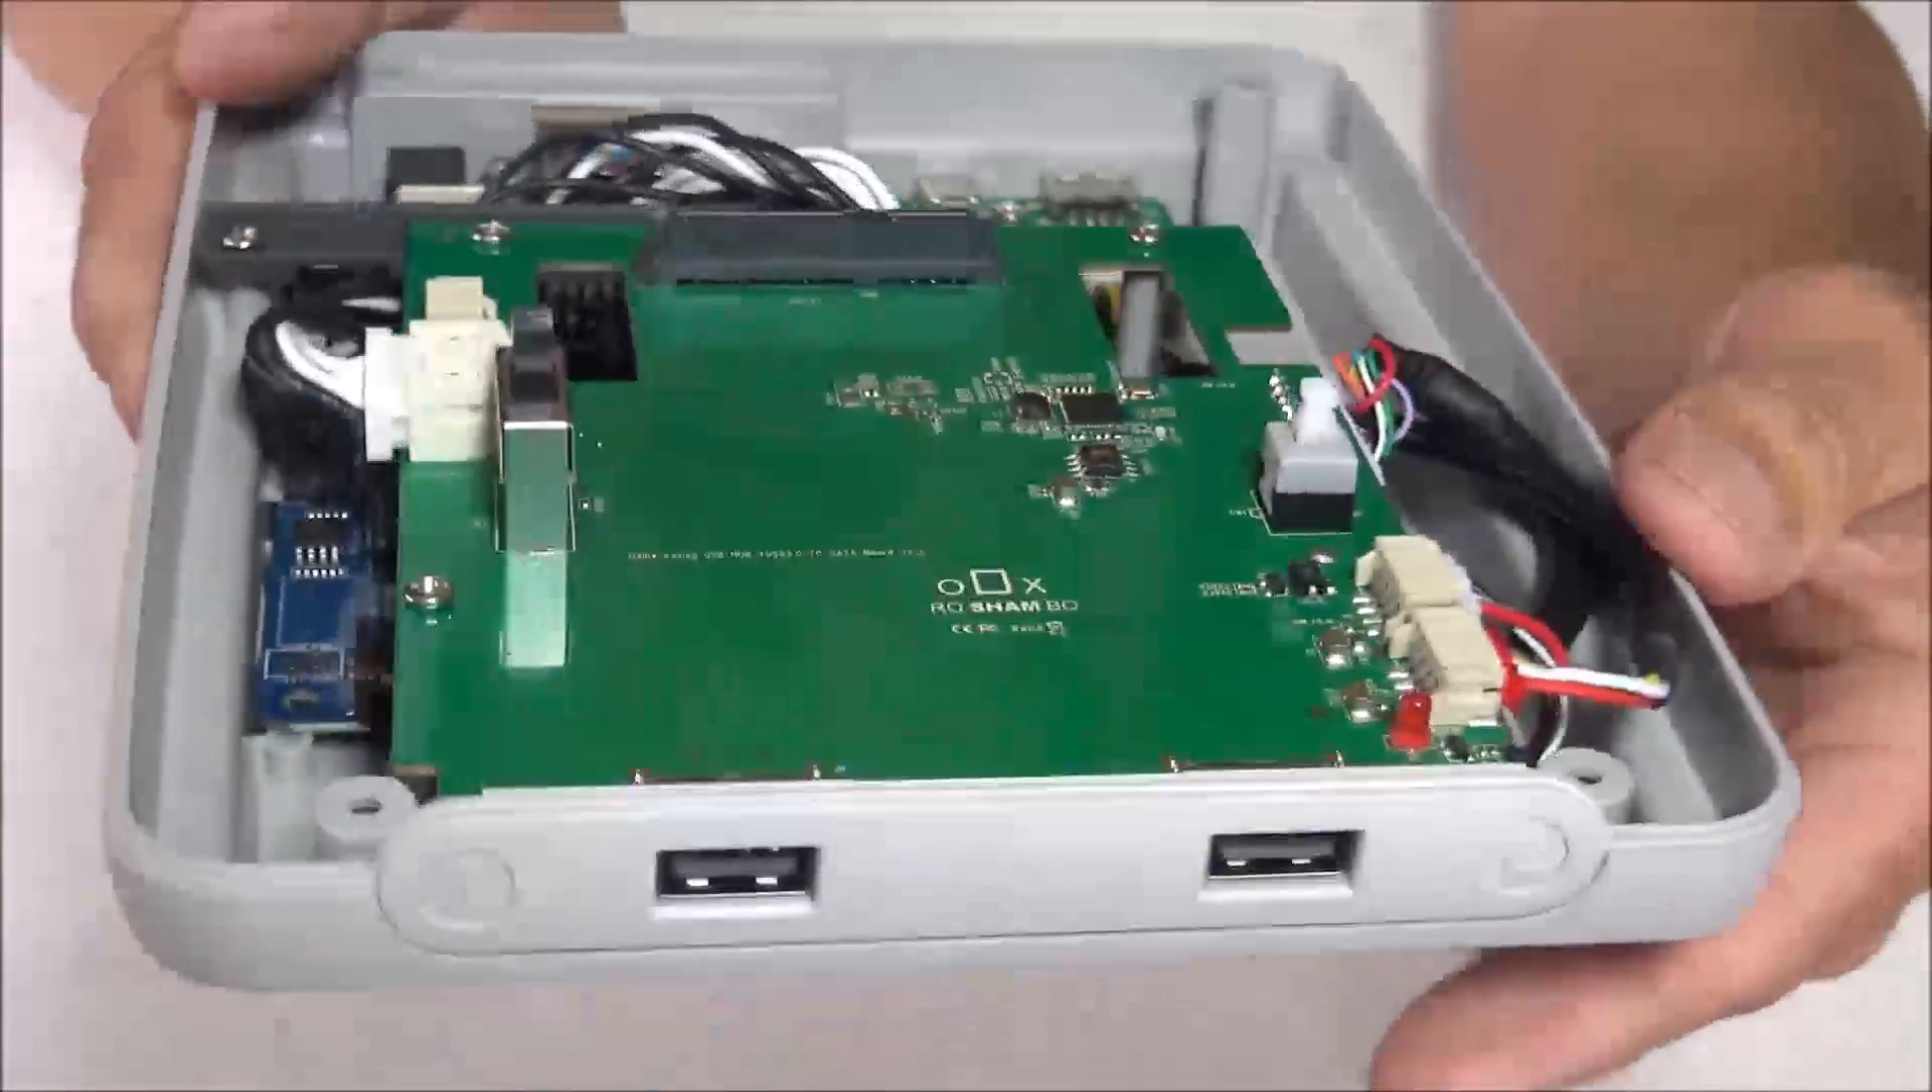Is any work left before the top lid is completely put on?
Yes.